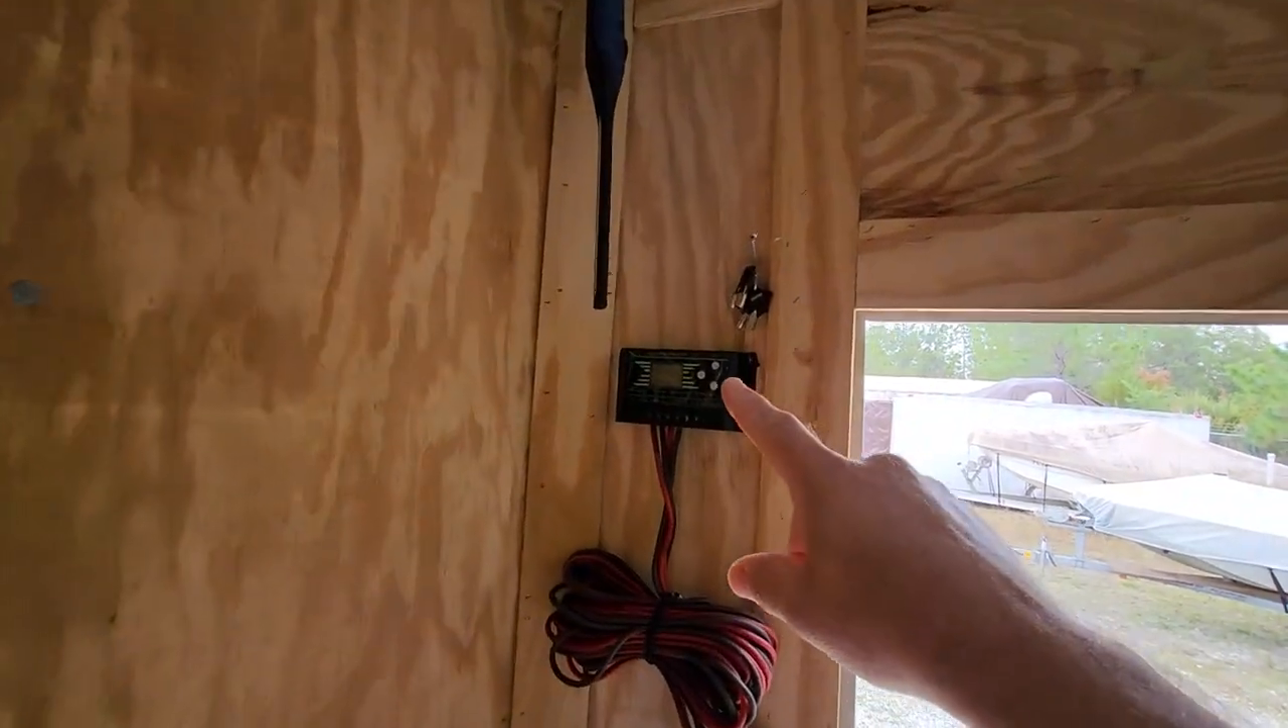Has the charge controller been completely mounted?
Yes.